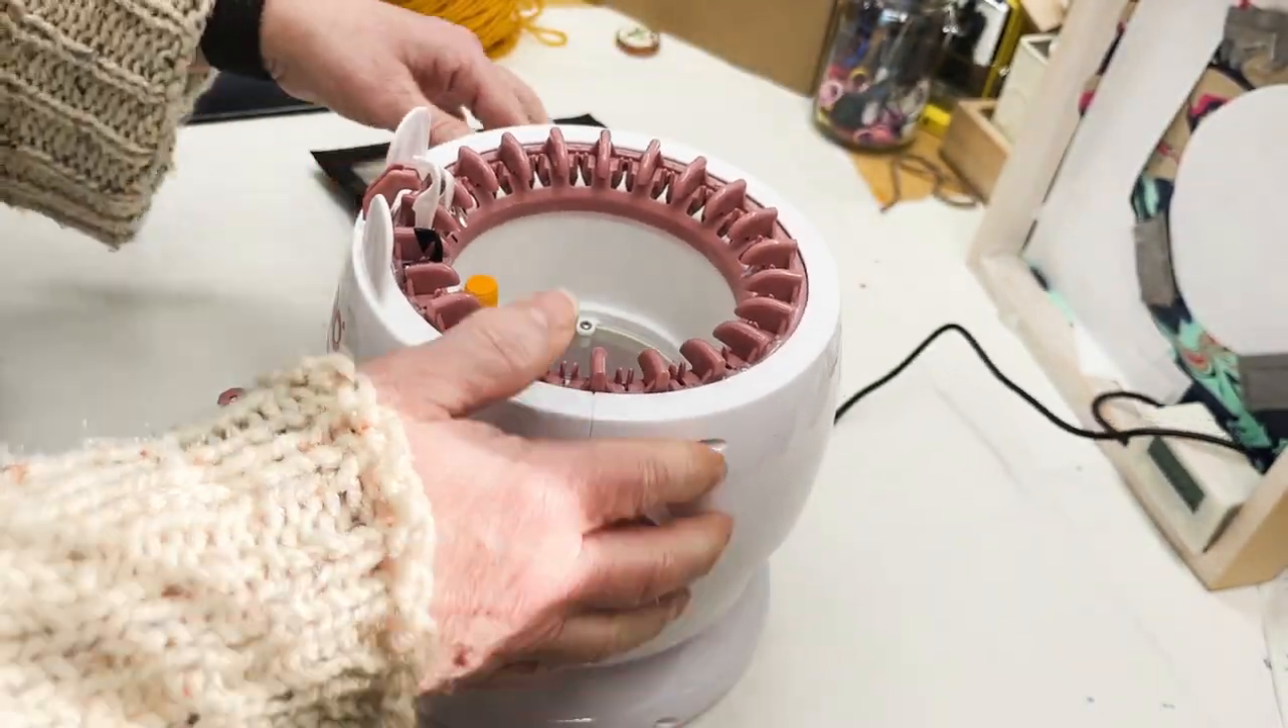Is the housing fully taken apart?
No.